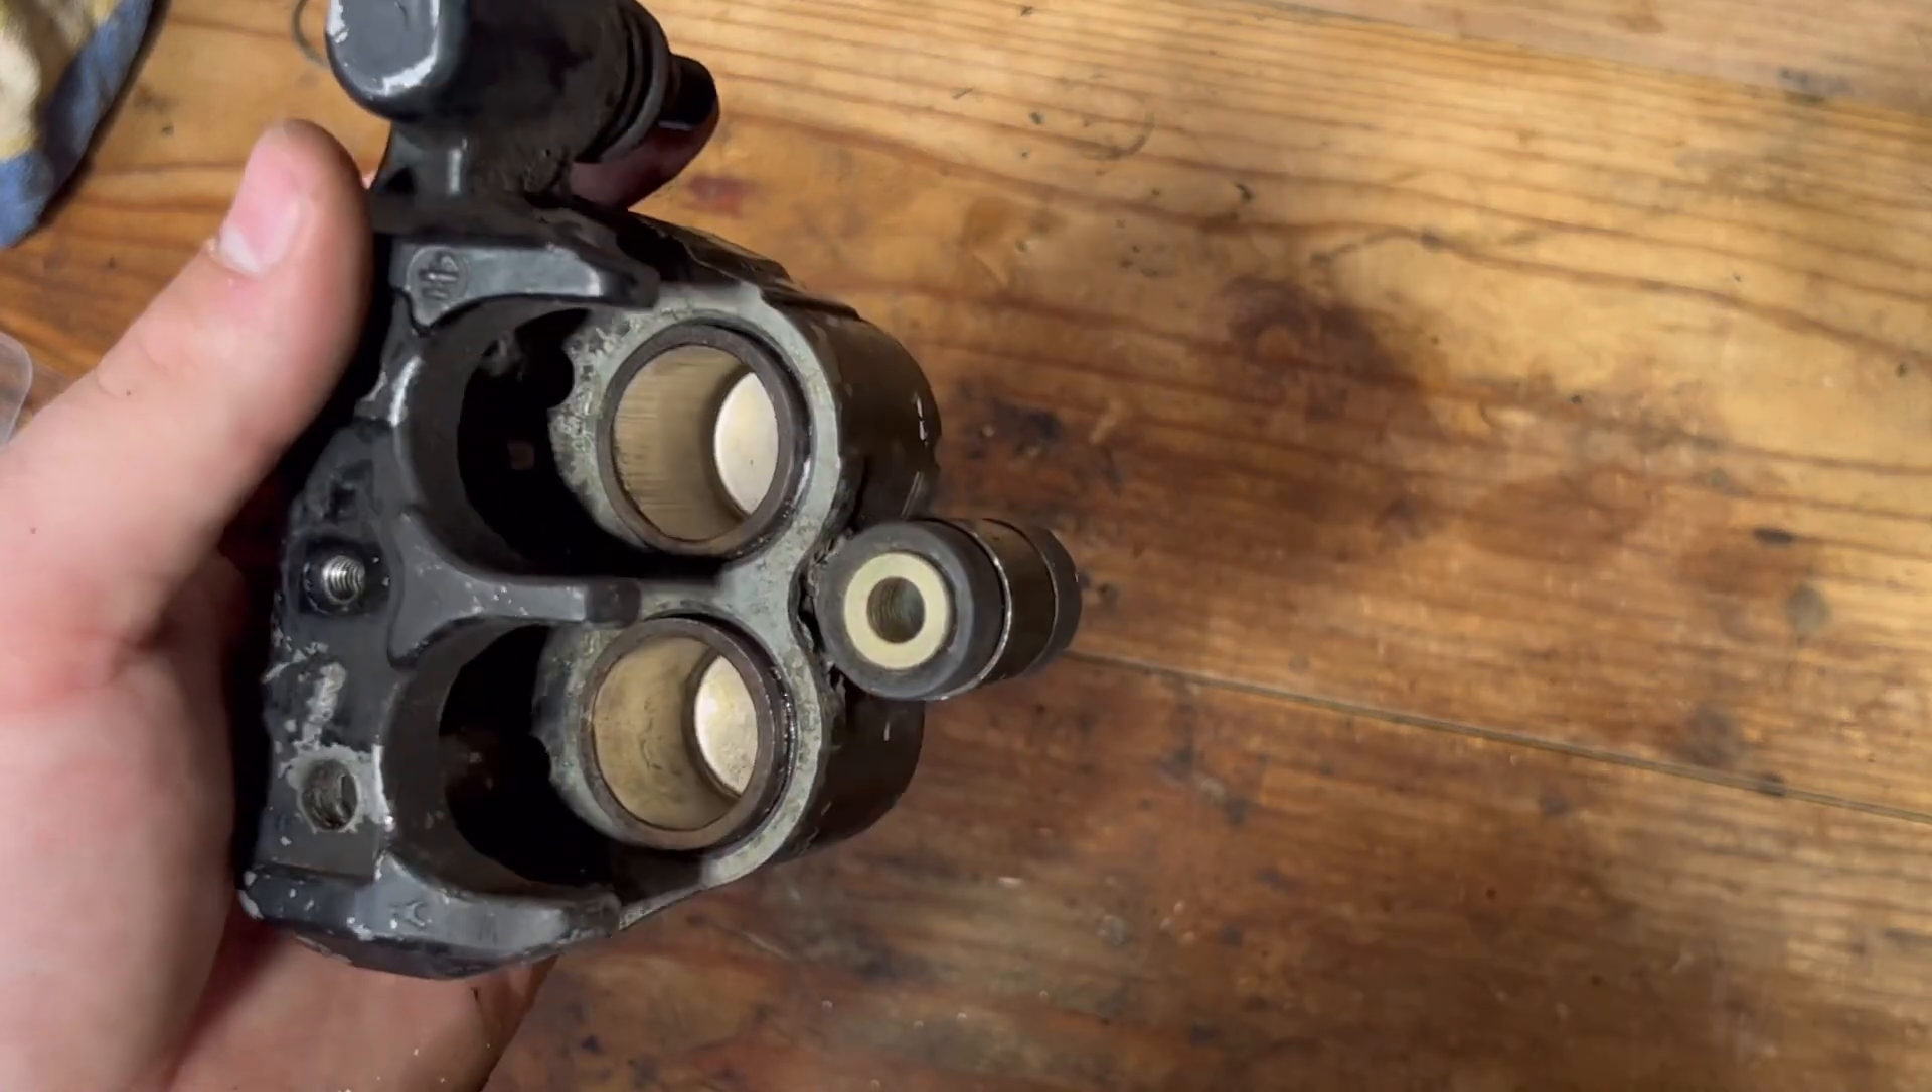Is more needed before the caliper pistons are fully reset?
No.